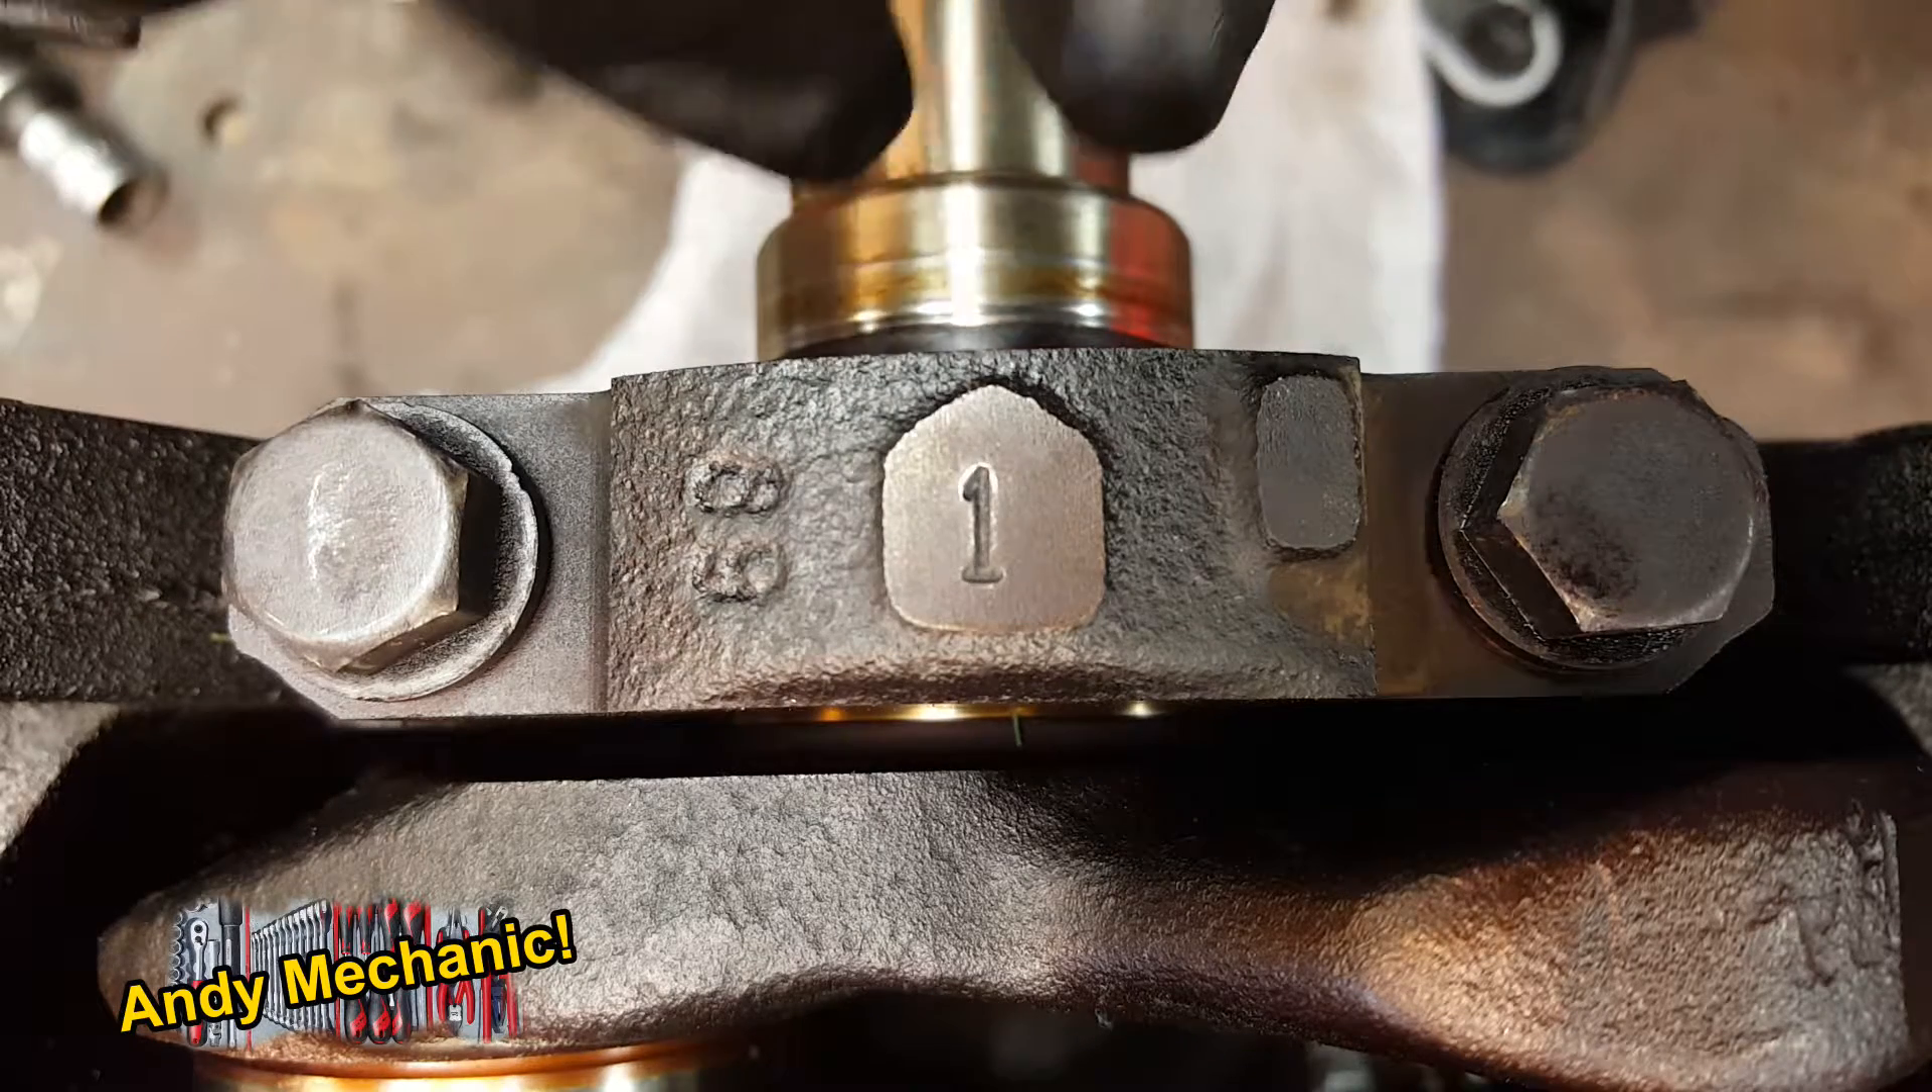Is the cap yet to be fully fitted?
No.